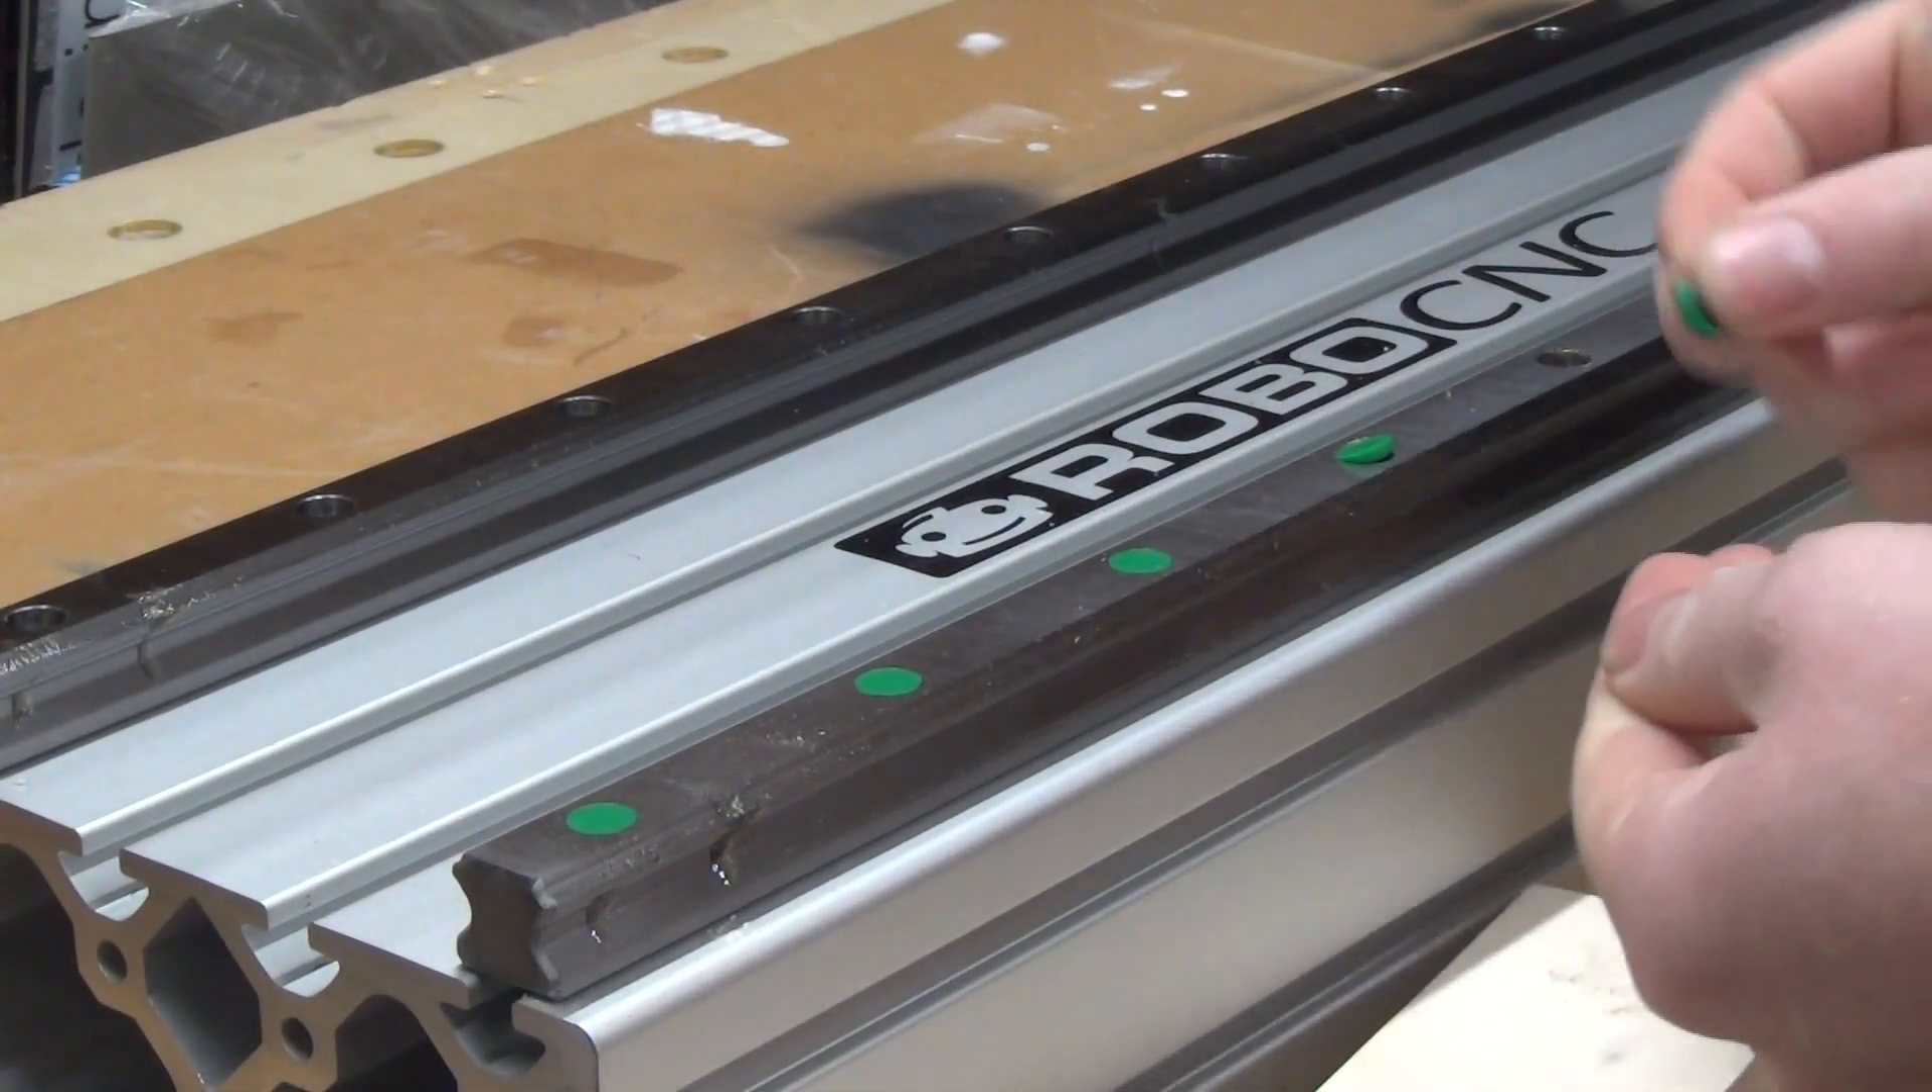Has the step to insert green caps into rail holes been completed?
No.